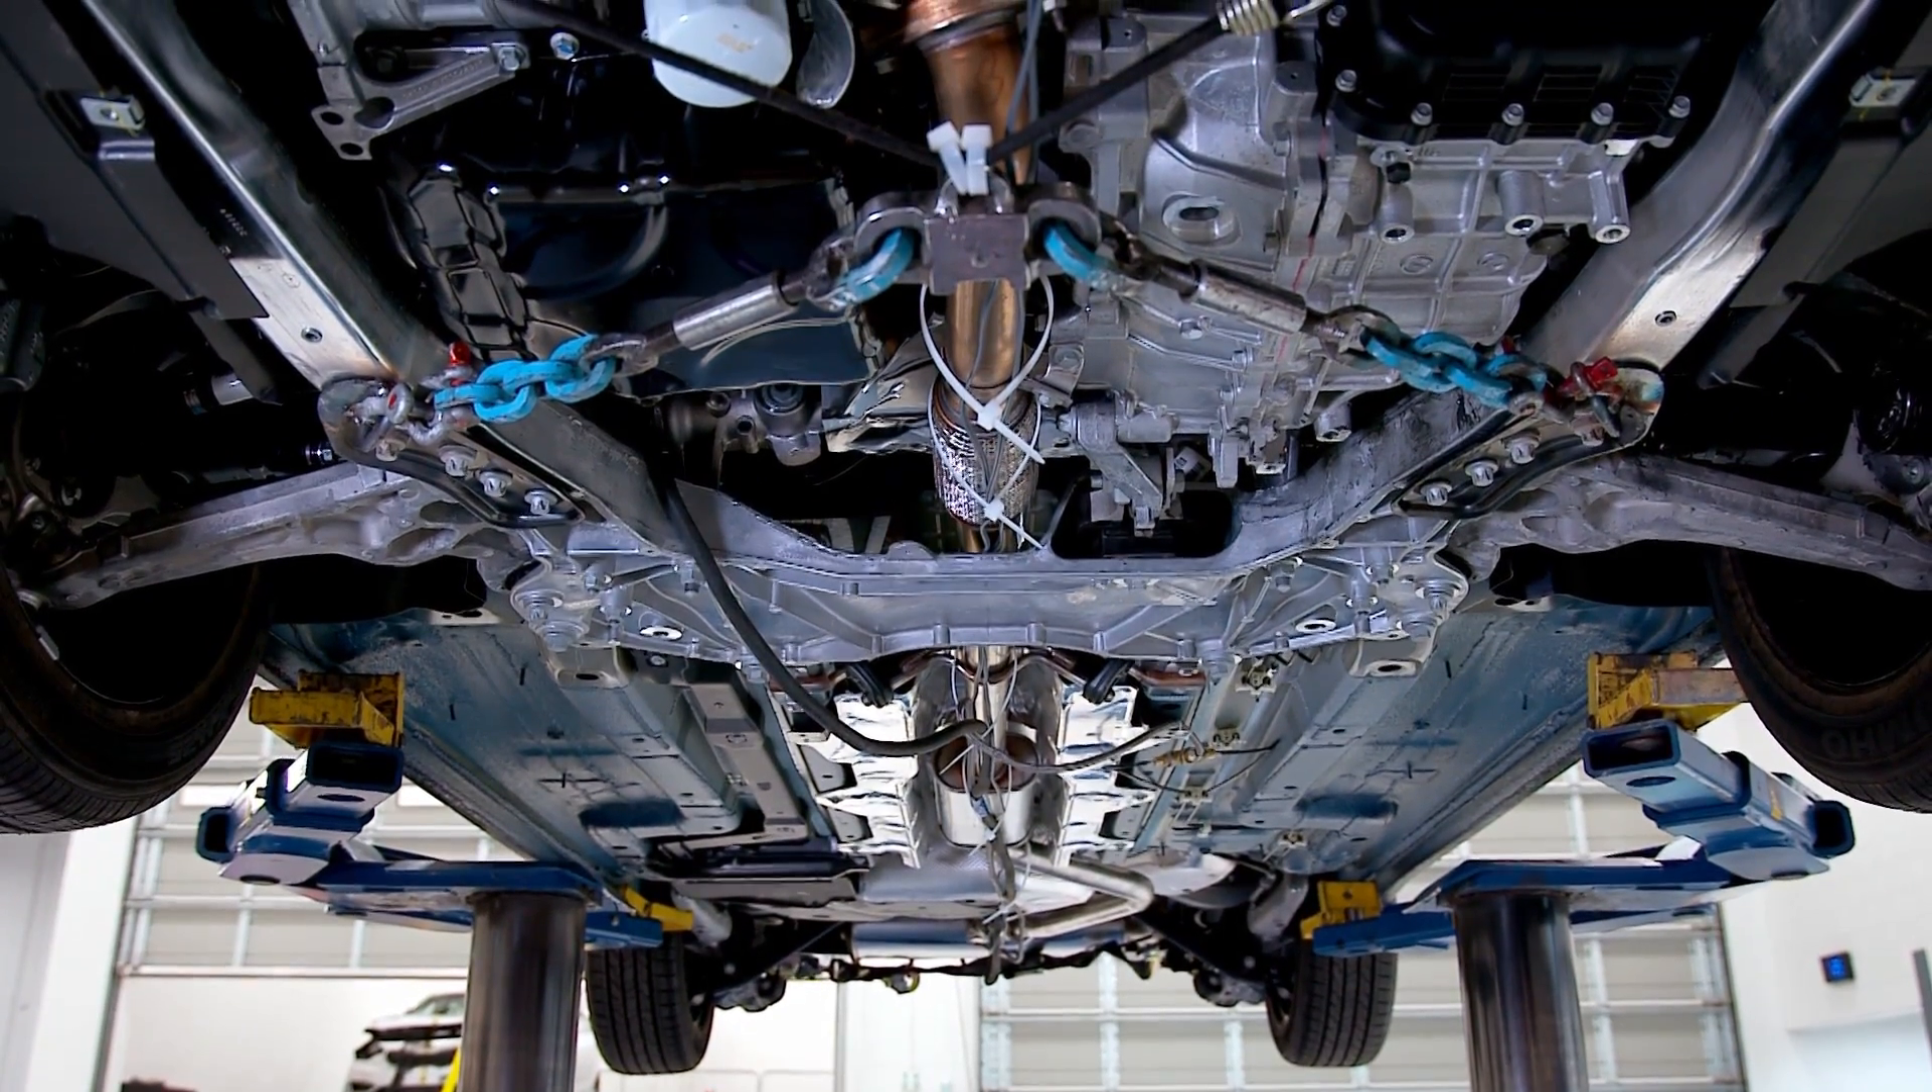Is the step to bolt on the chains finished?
Yes.